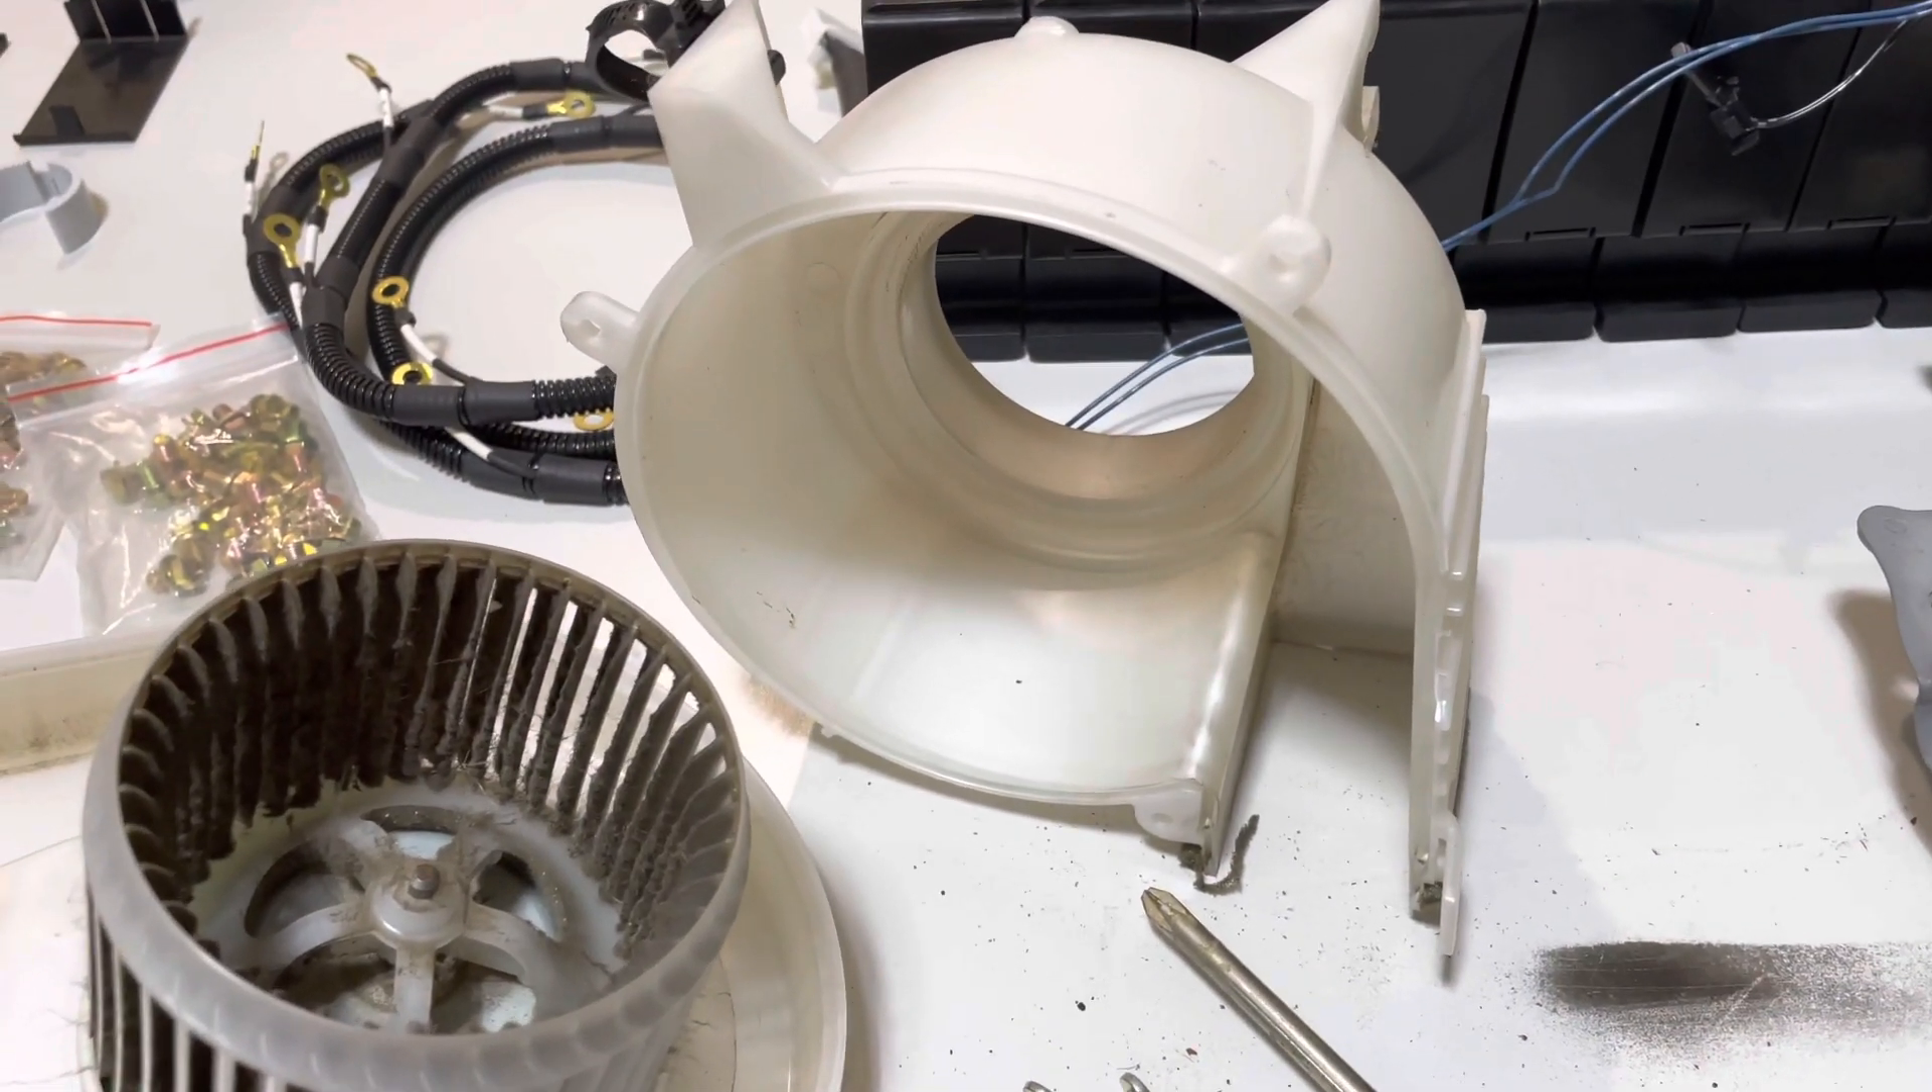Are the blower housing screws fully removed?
Yes.